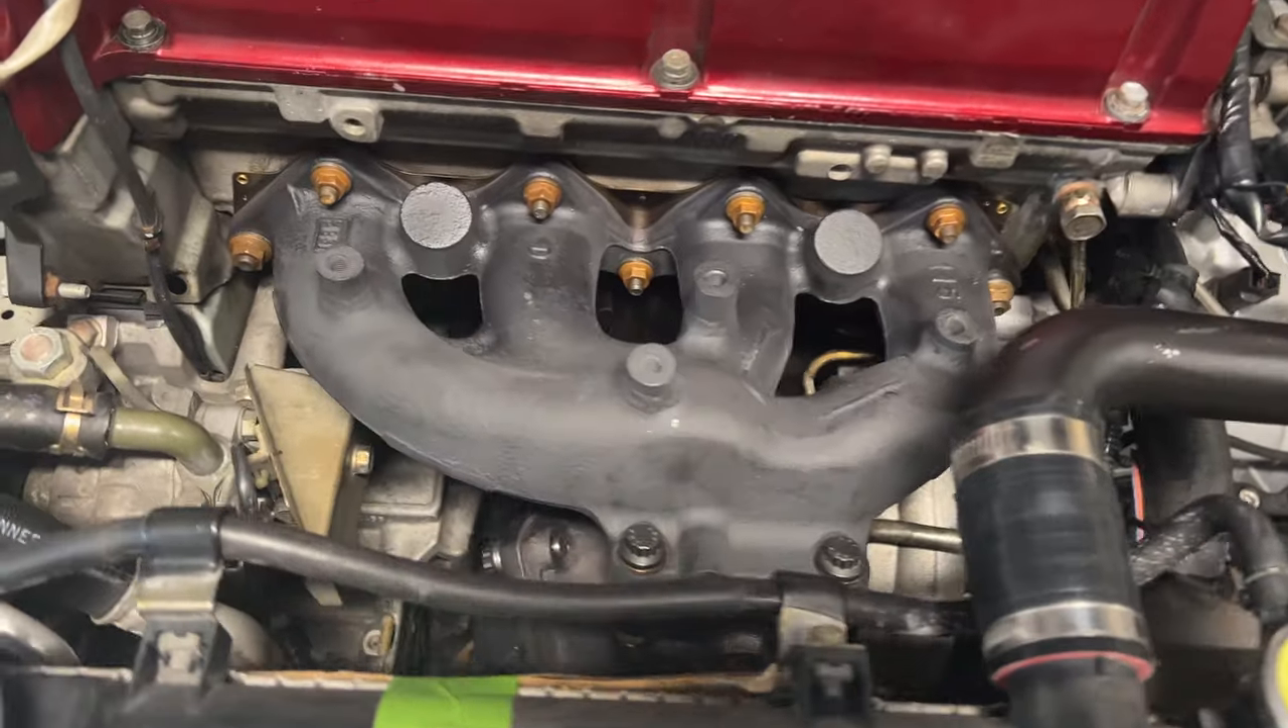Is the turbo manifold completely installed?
Yes.